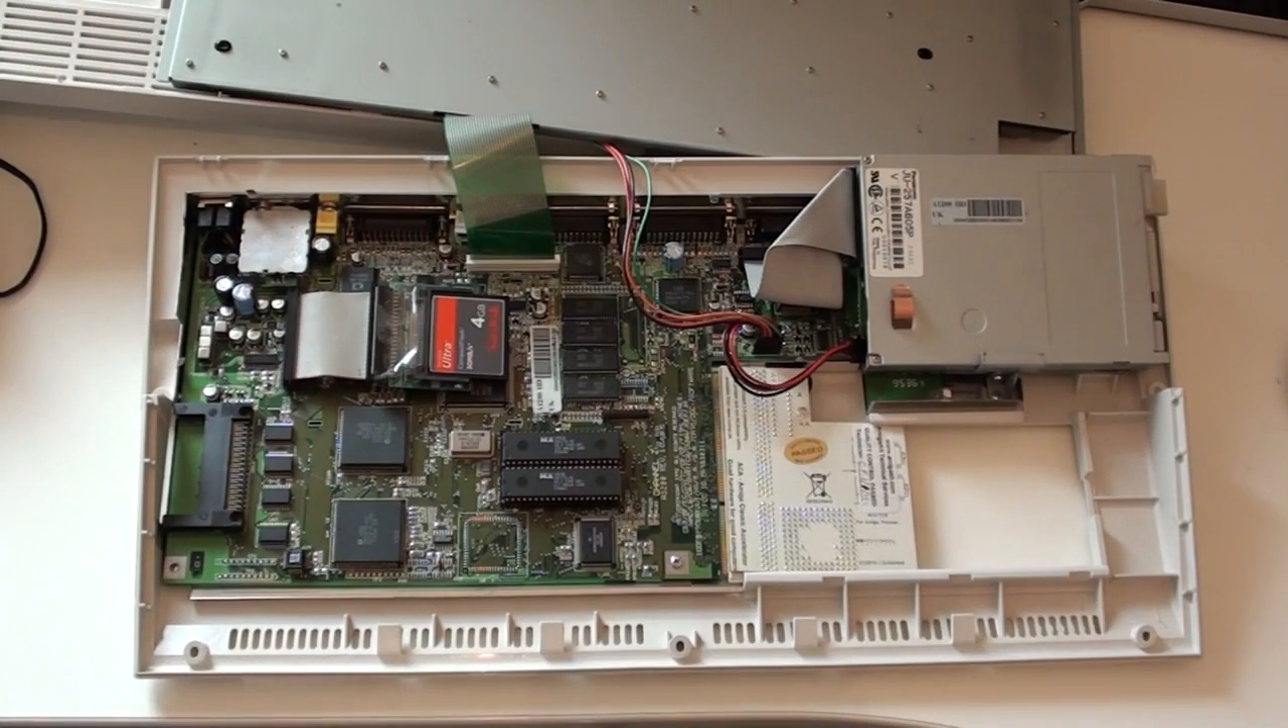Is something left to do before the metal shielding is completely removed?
No.